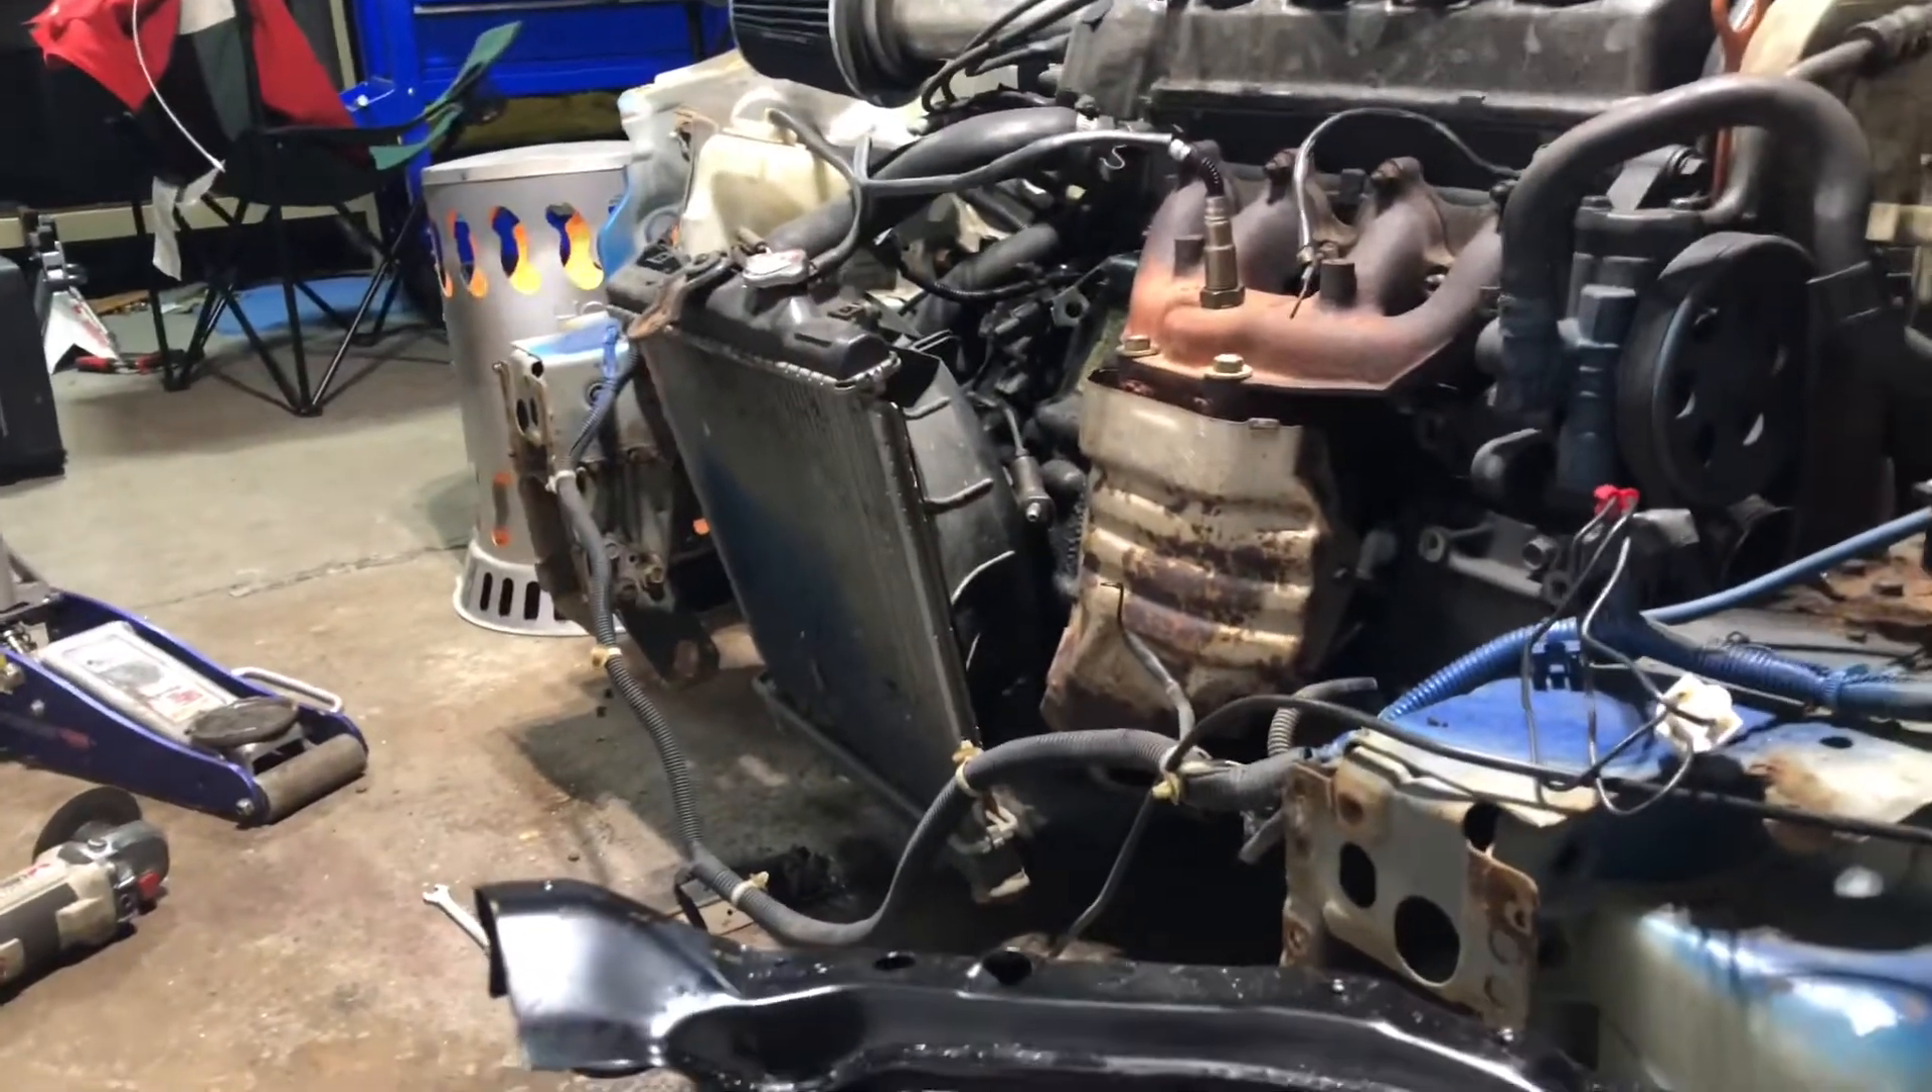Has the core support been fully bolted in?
No.